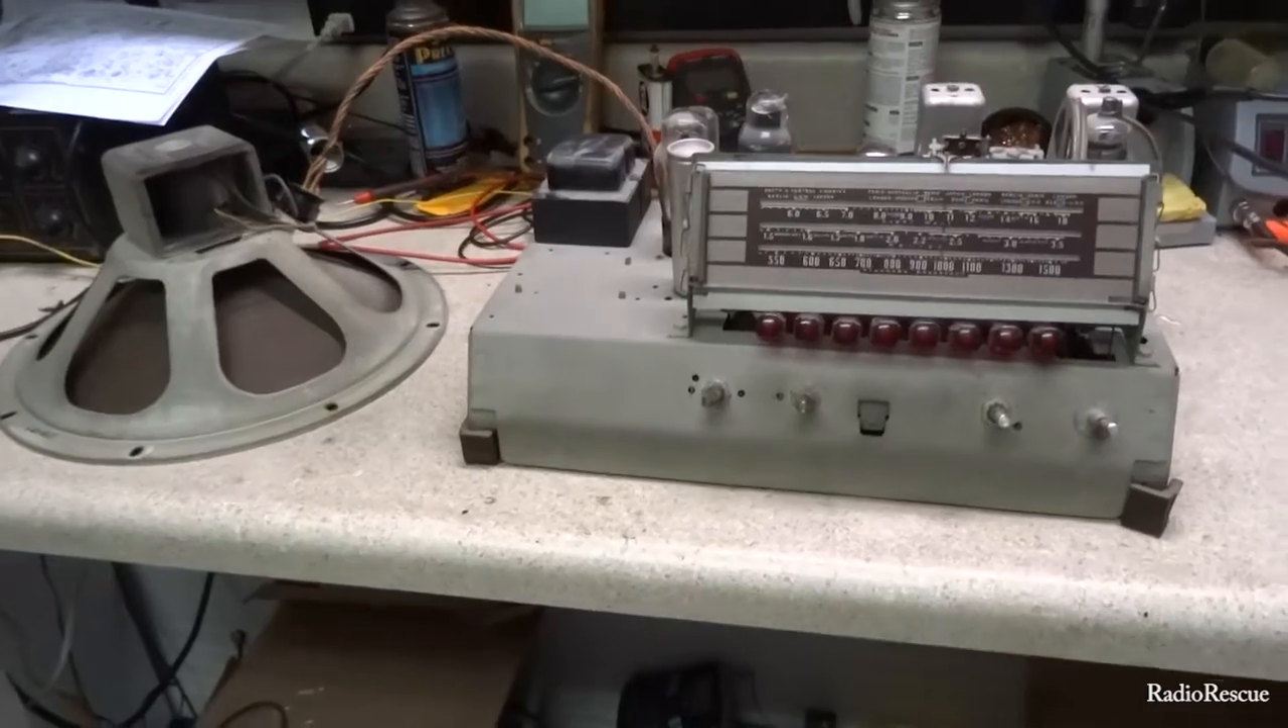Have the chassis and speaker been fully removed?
Yes.